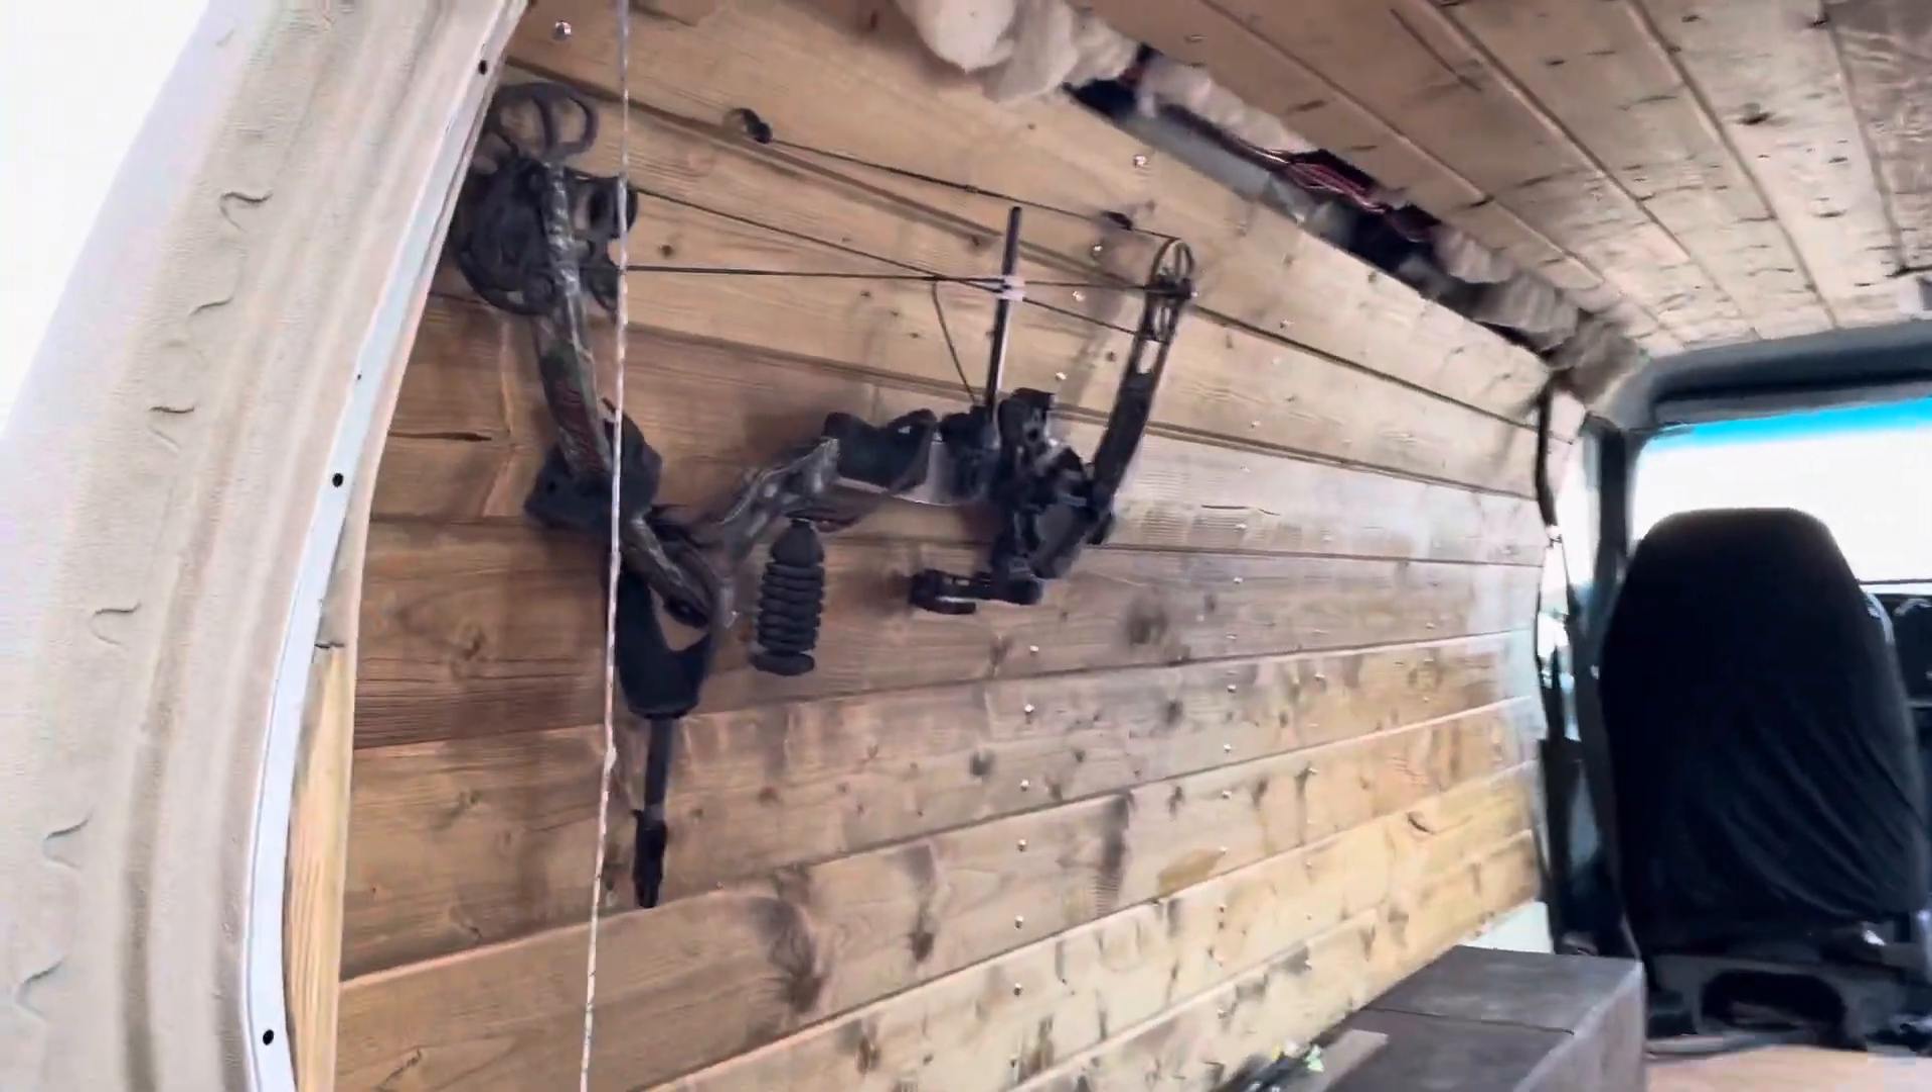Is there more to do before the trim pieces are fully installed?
Yes.